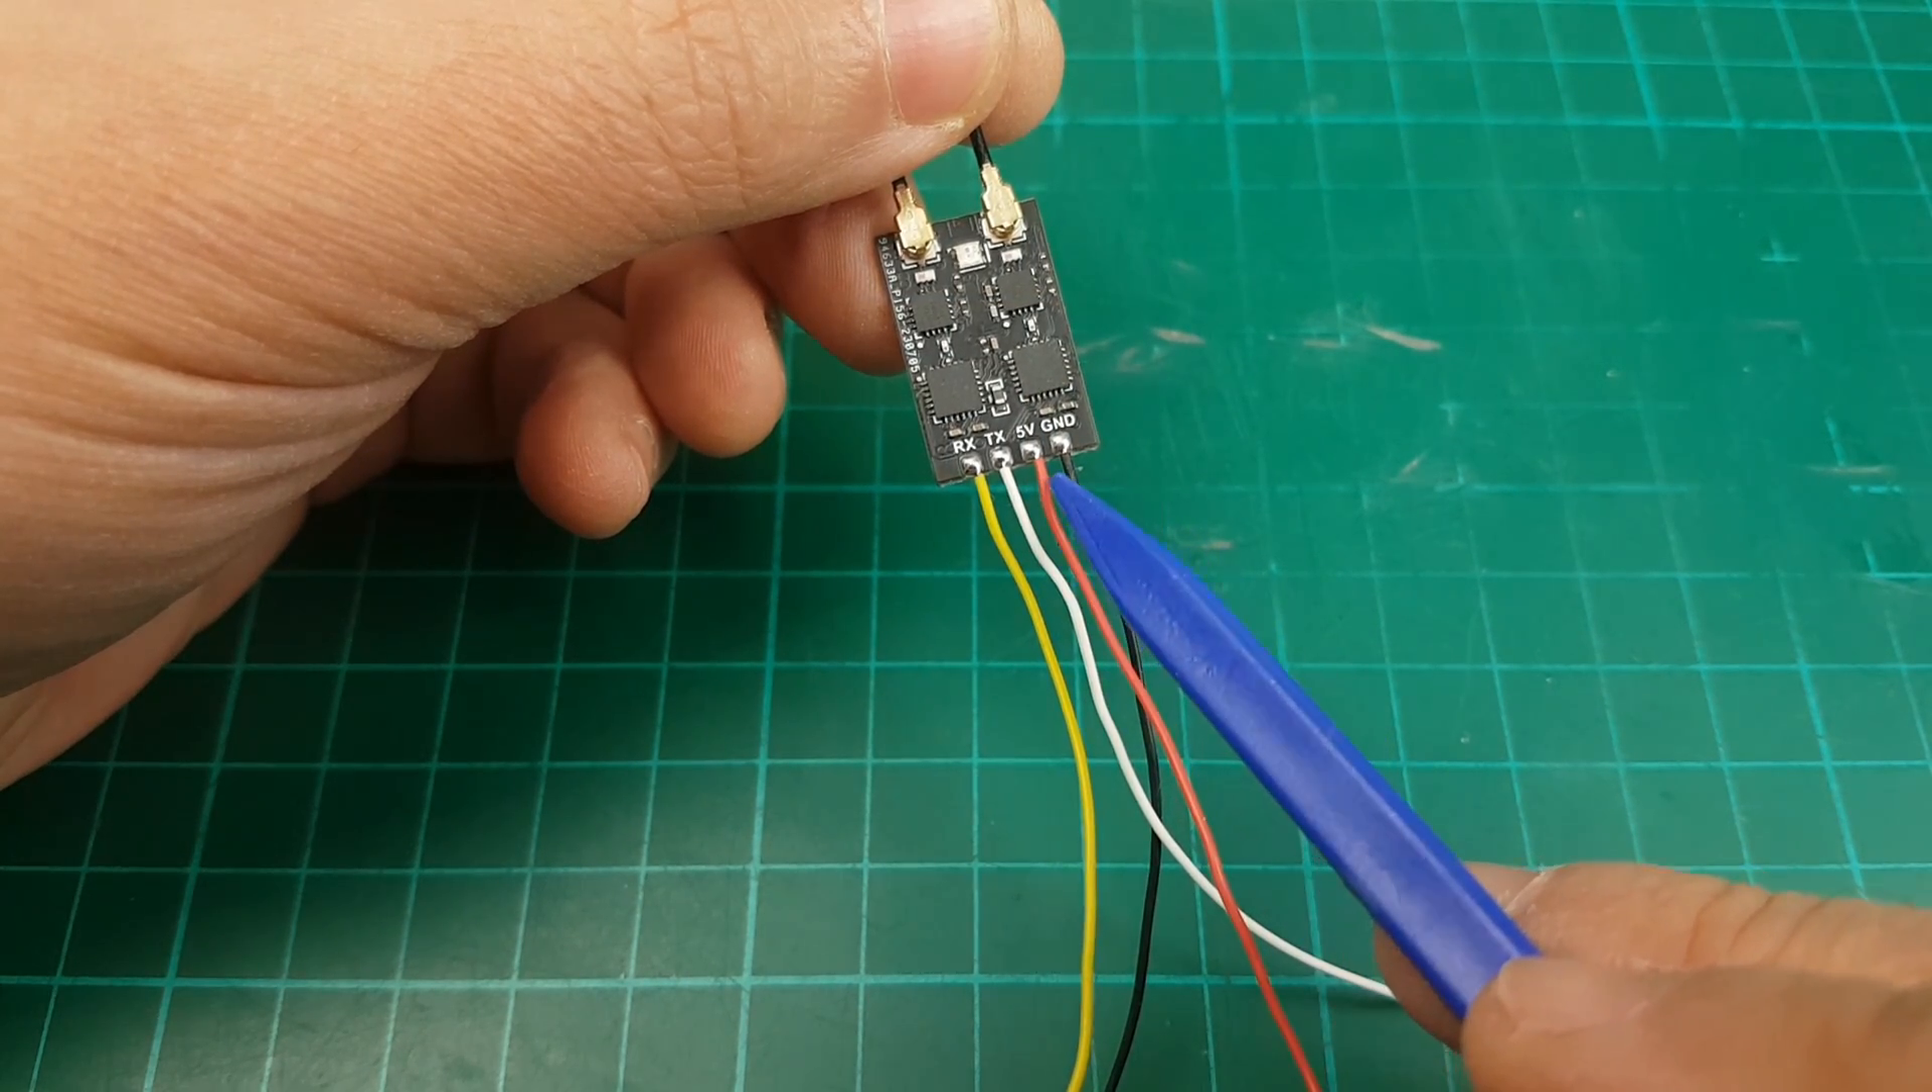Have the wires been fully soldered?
Yes.